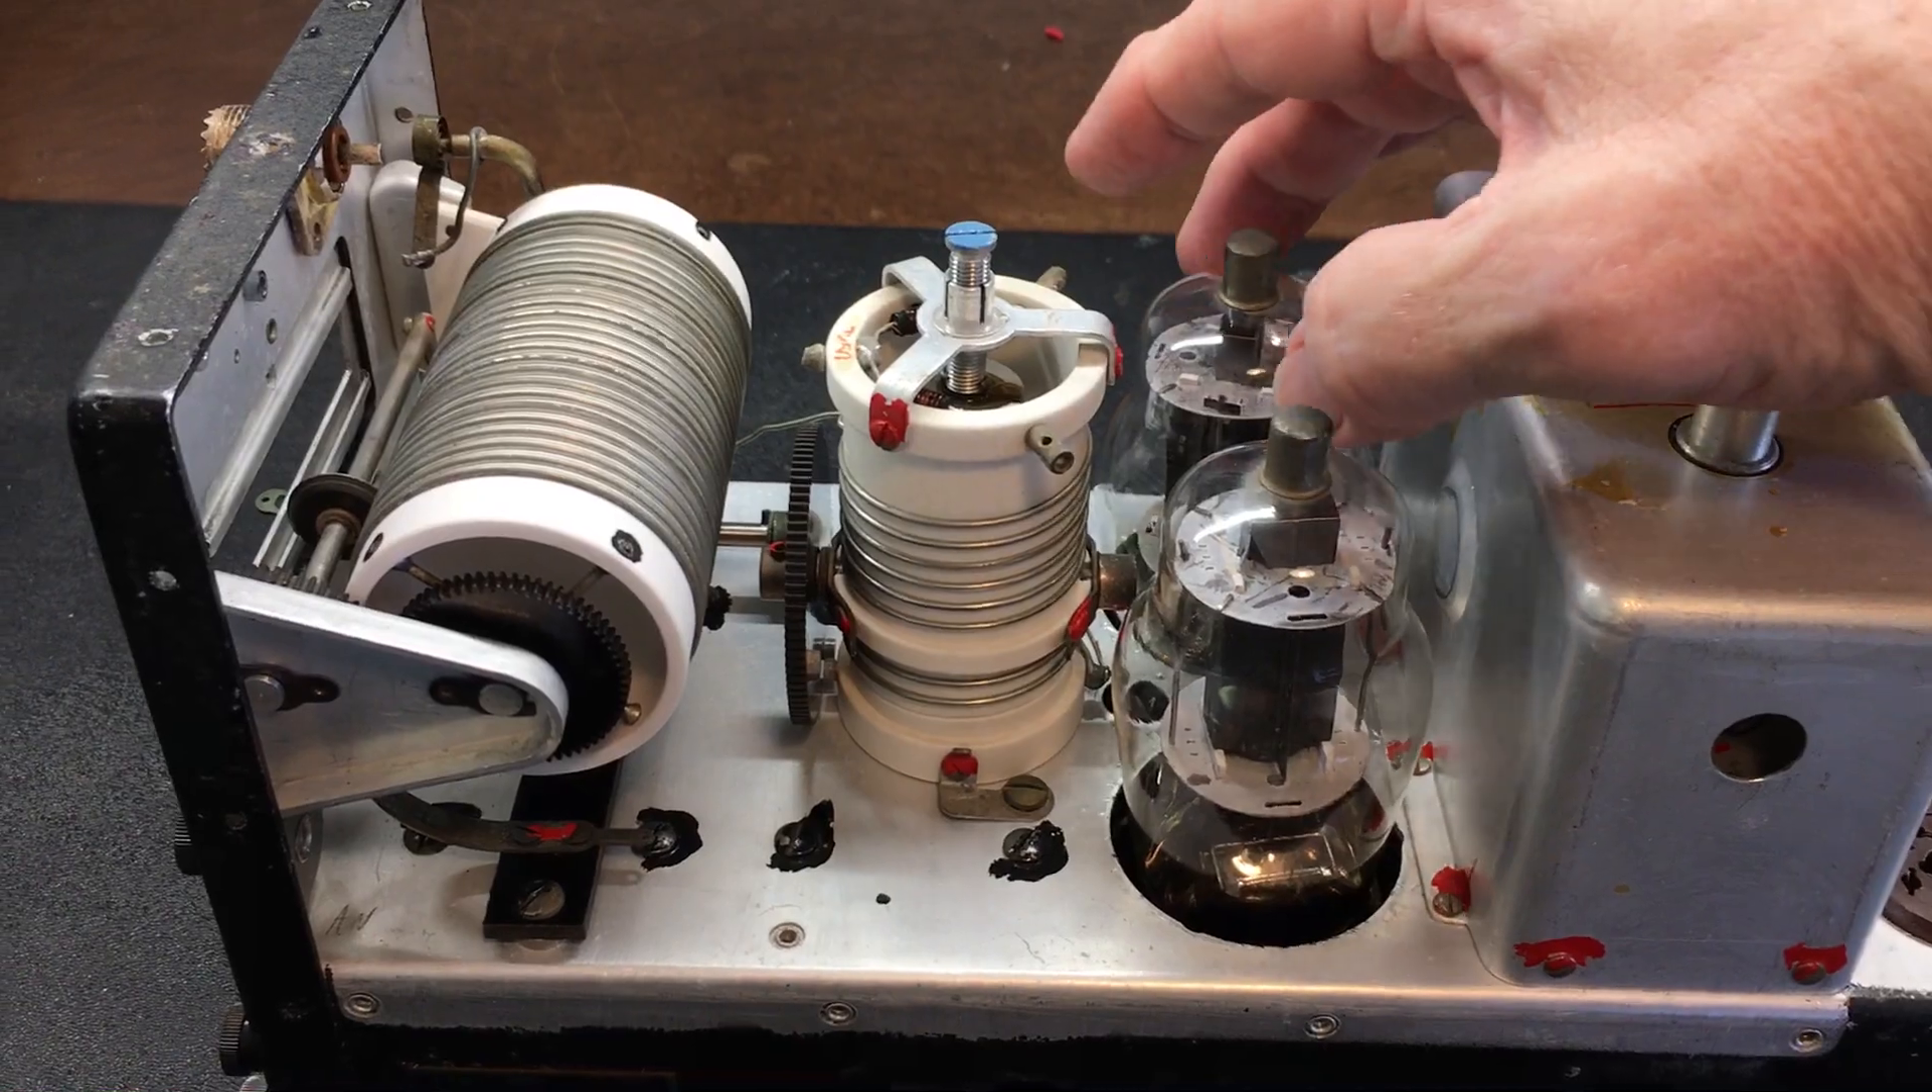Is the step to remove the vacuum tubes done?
No.